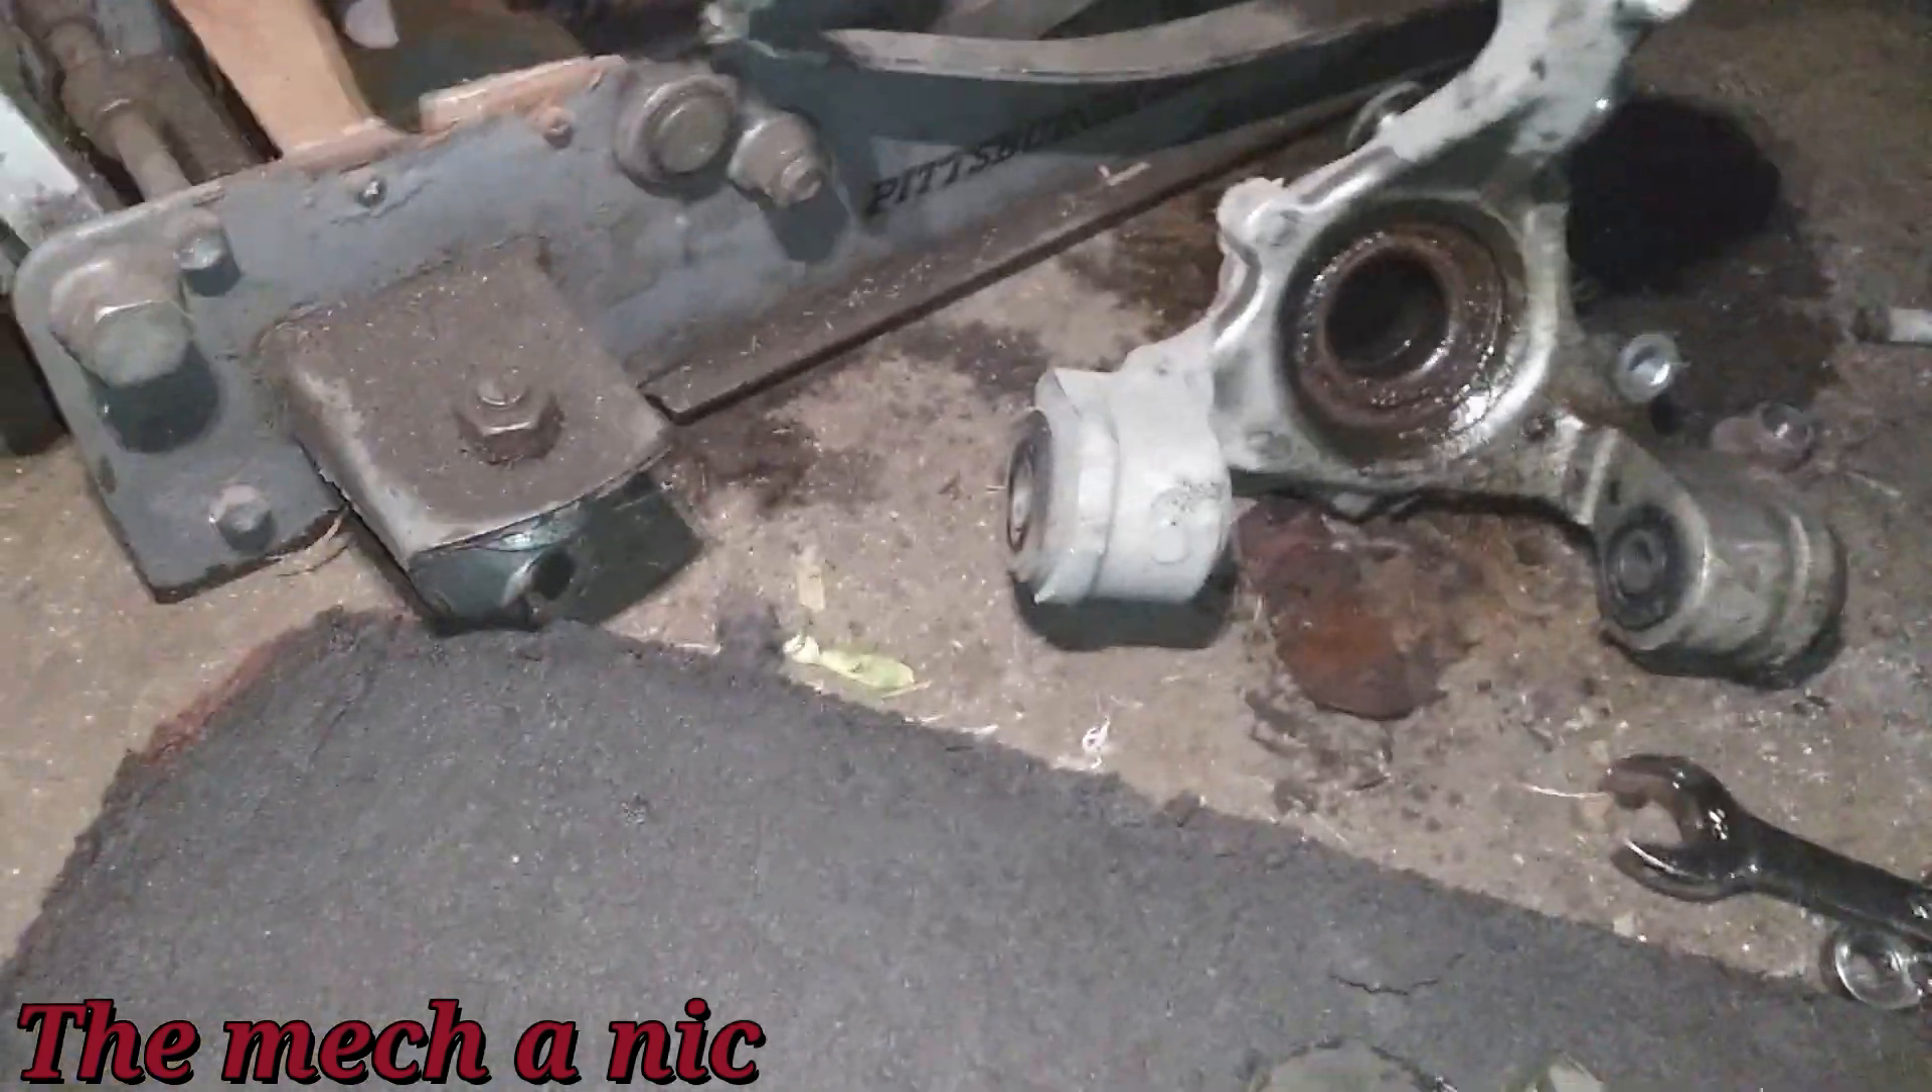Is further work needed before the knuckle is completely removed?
No.